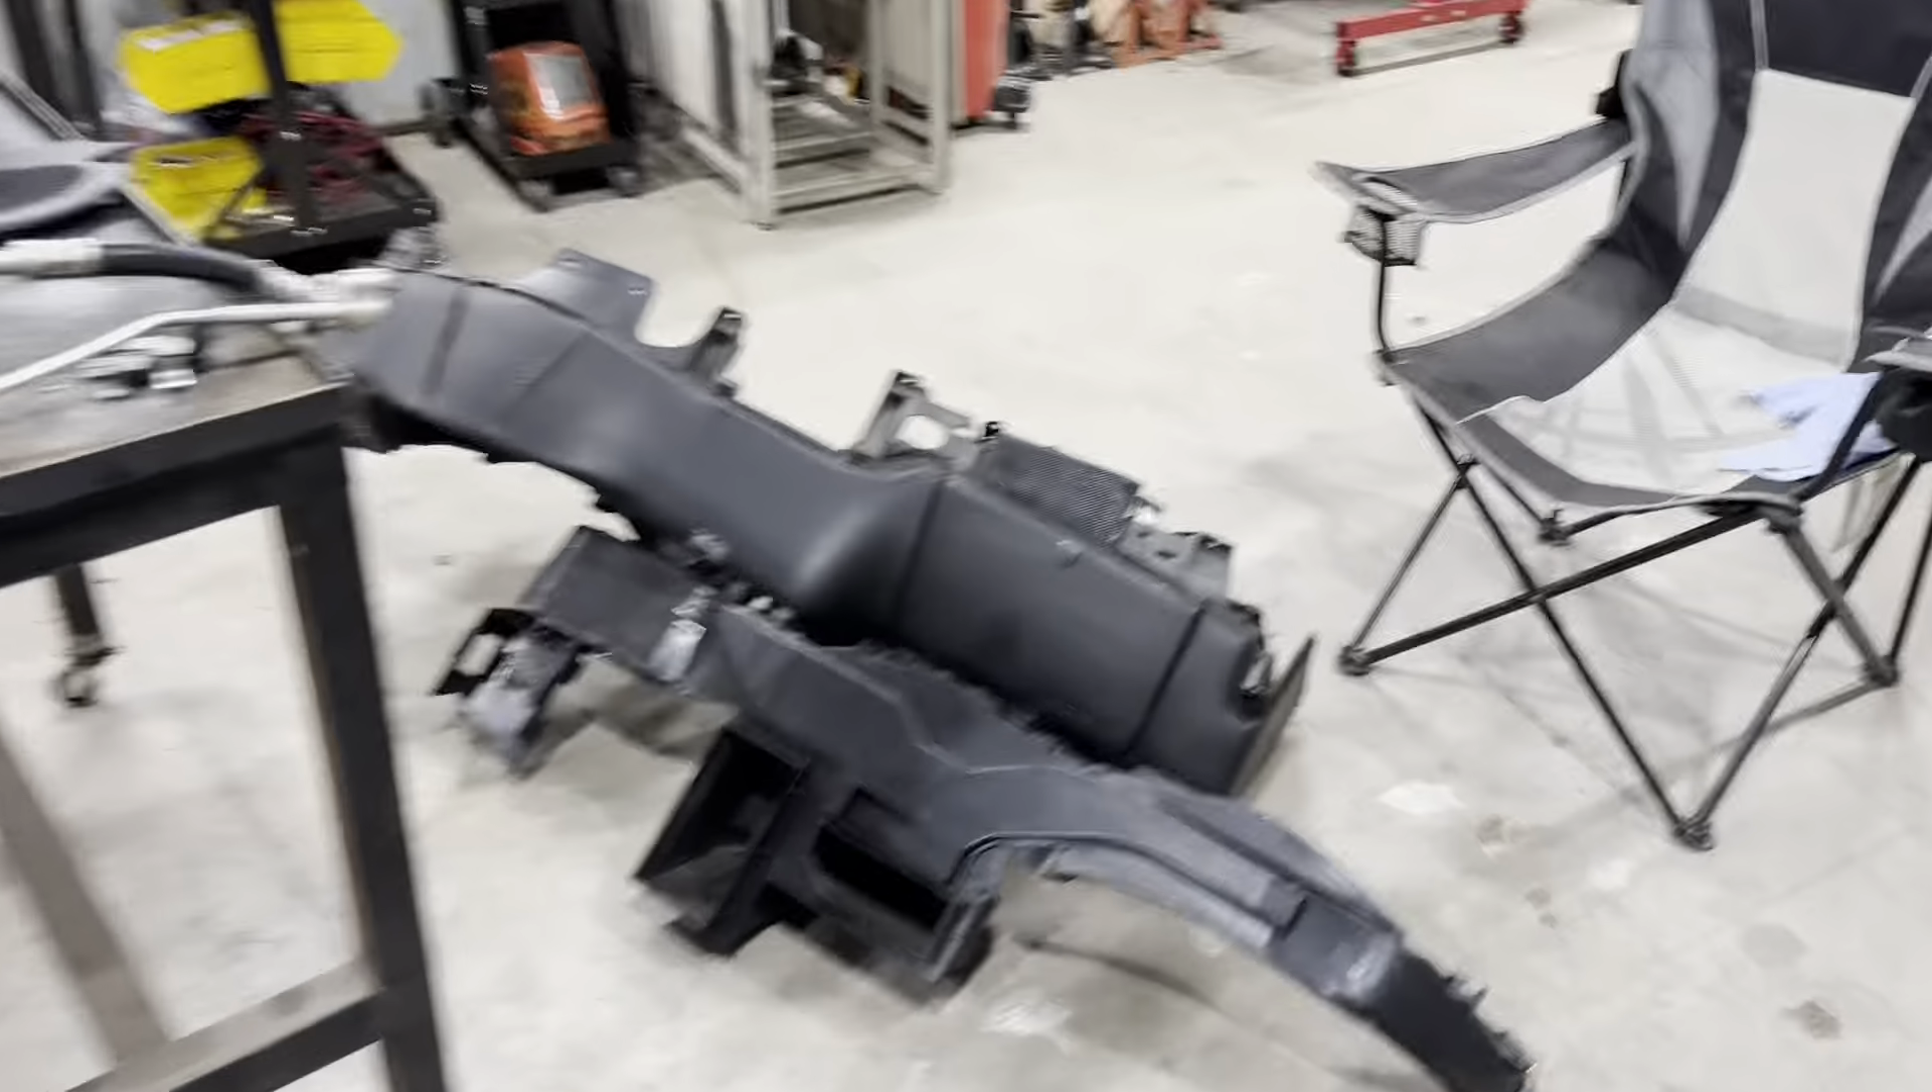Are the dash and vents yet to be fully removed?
No.